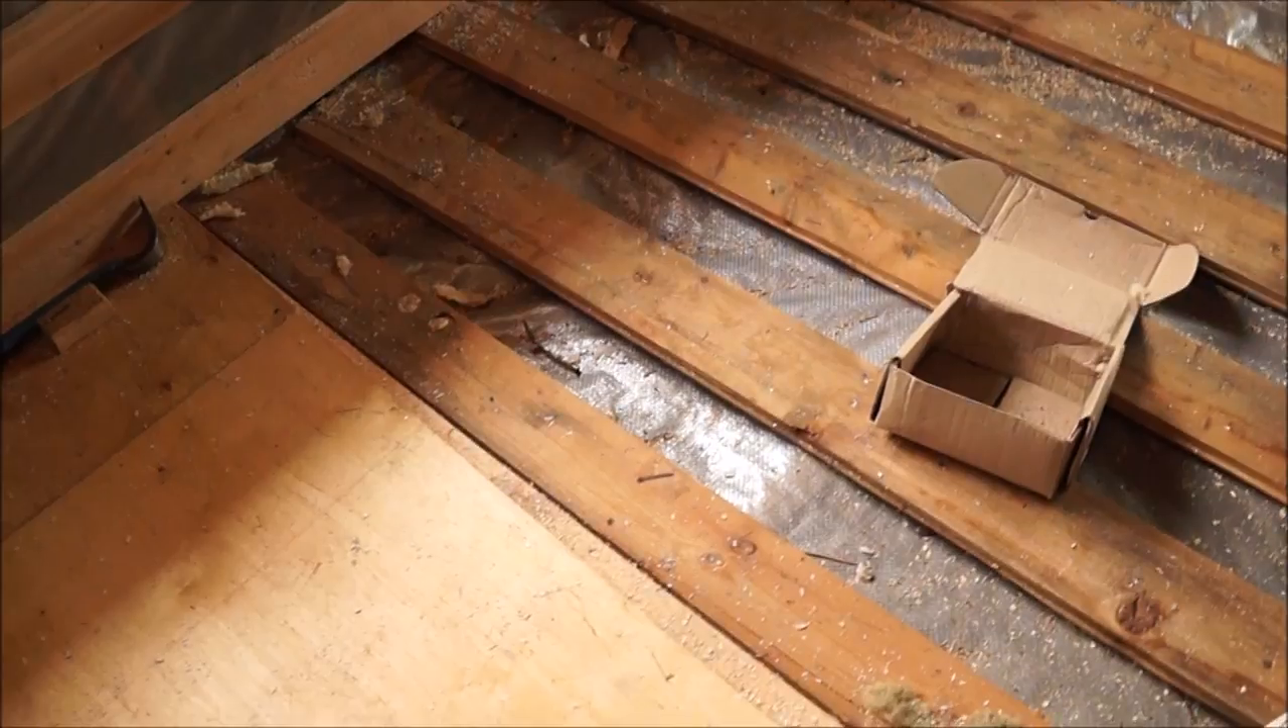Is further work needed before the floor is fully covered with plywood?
Yes.